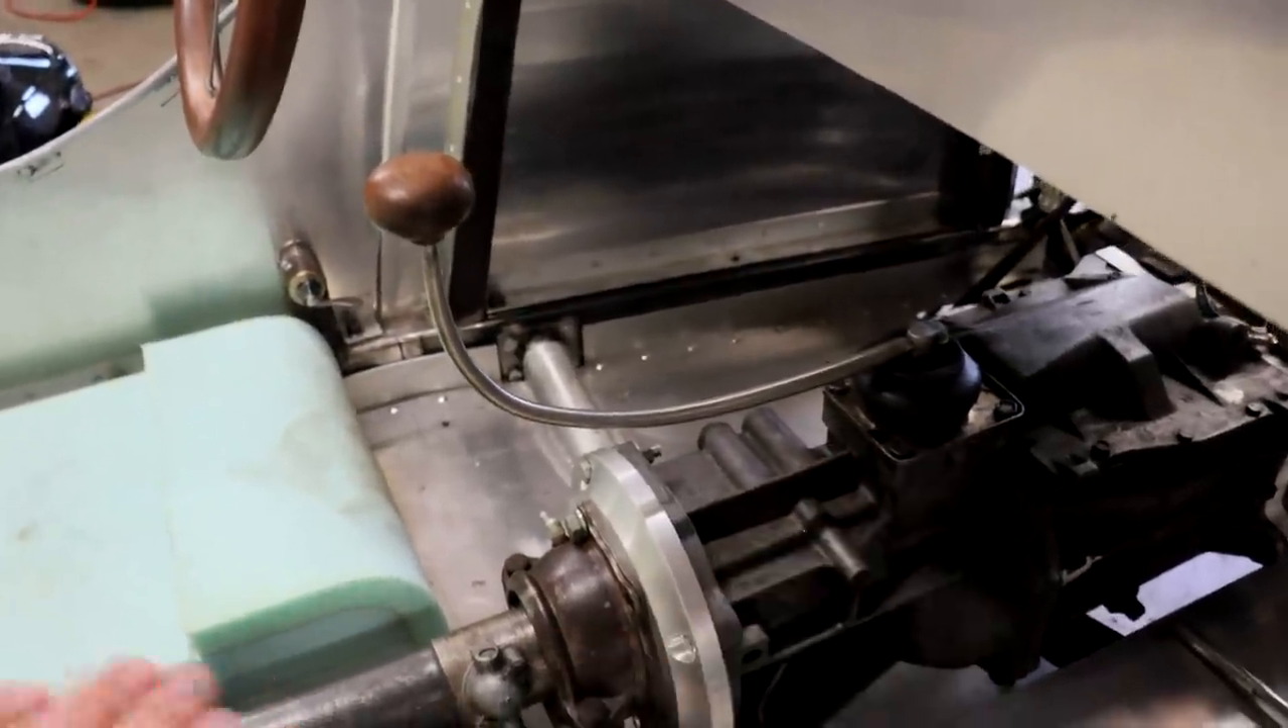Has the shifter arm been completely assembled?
Yes.